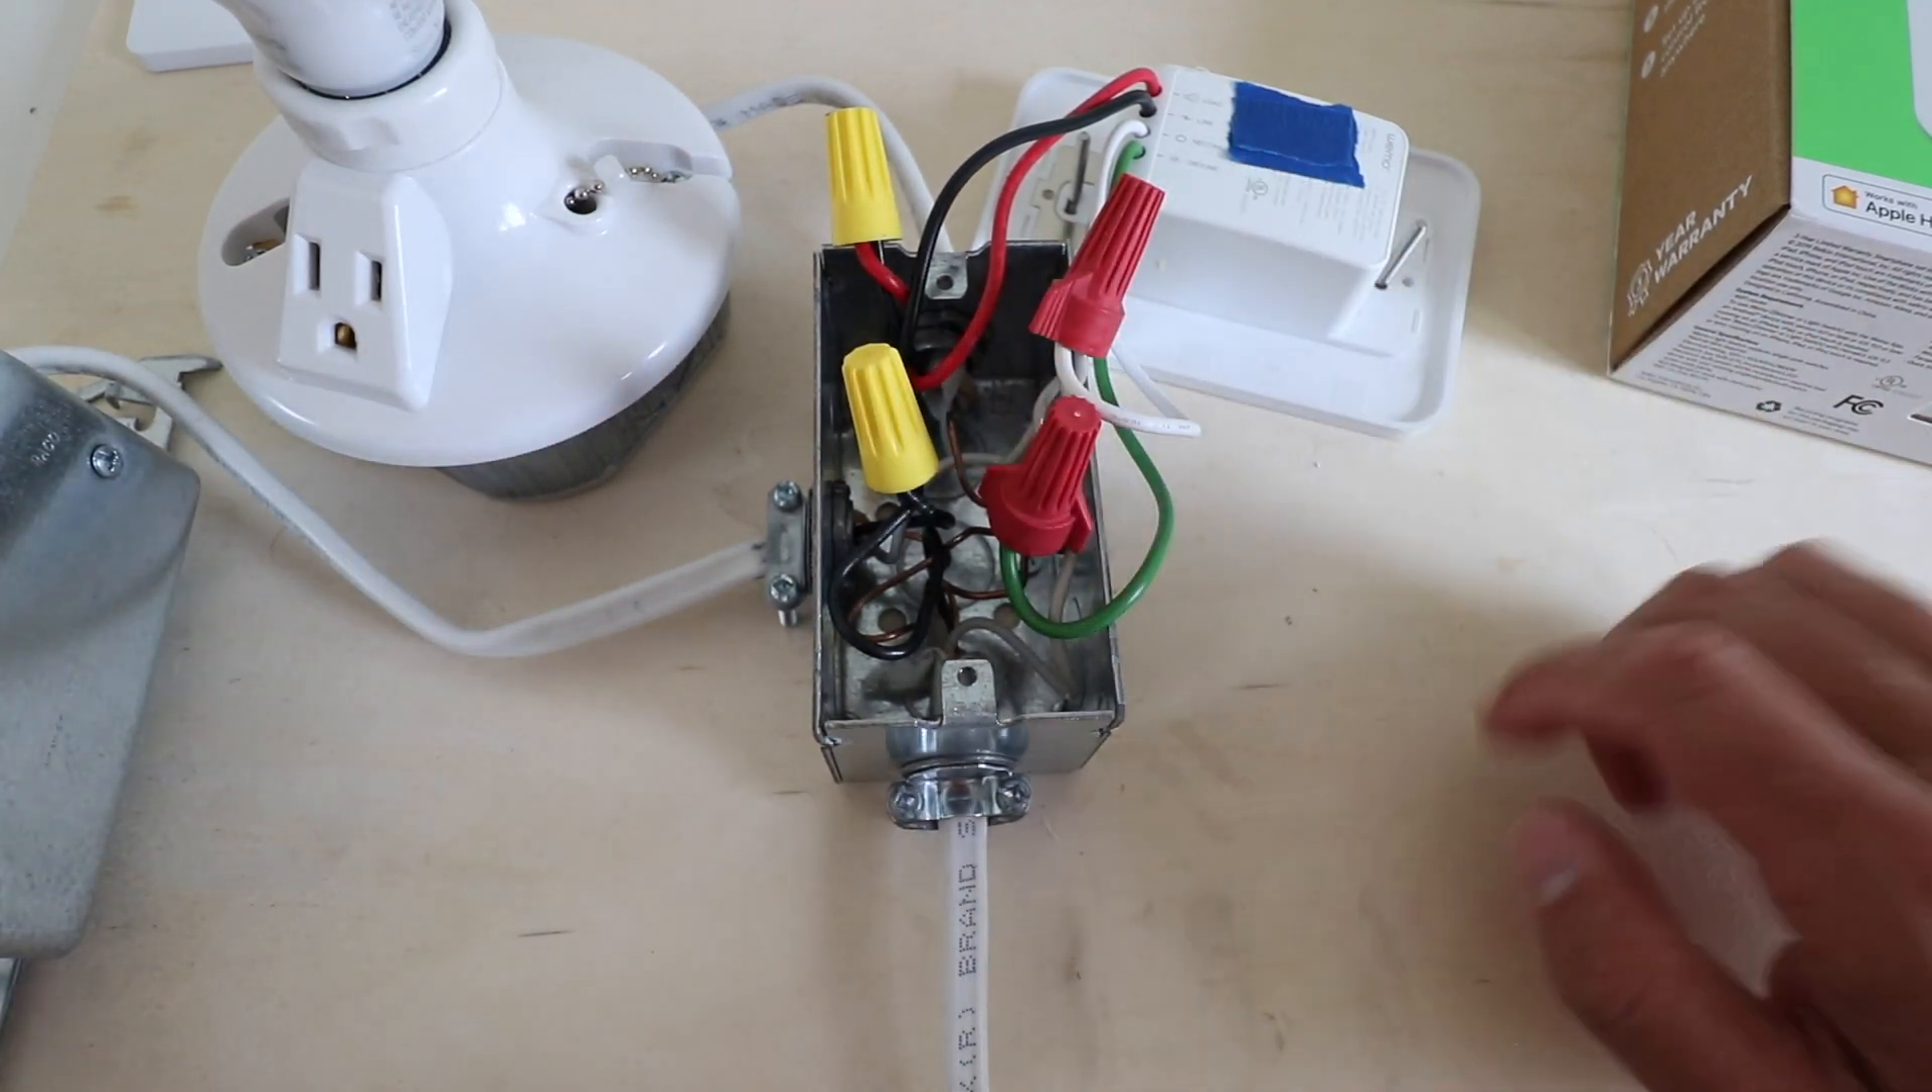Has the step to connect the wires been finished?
Yes.